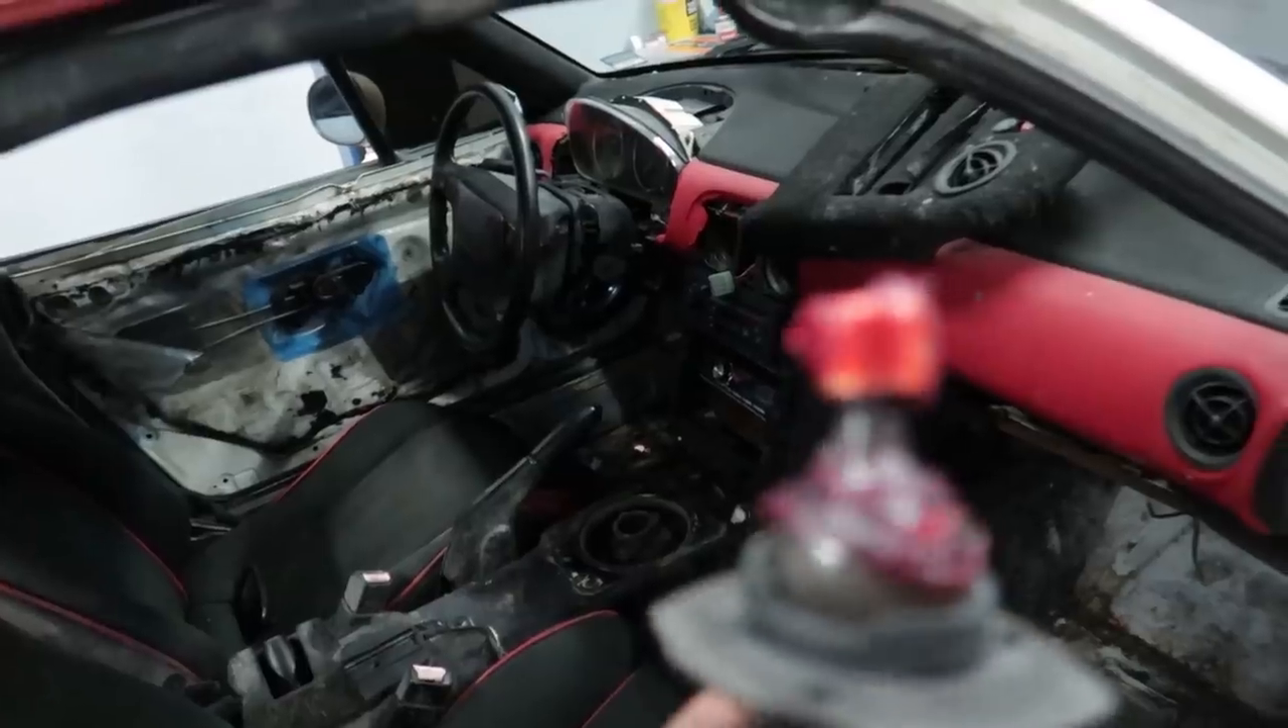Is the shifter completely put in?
No.